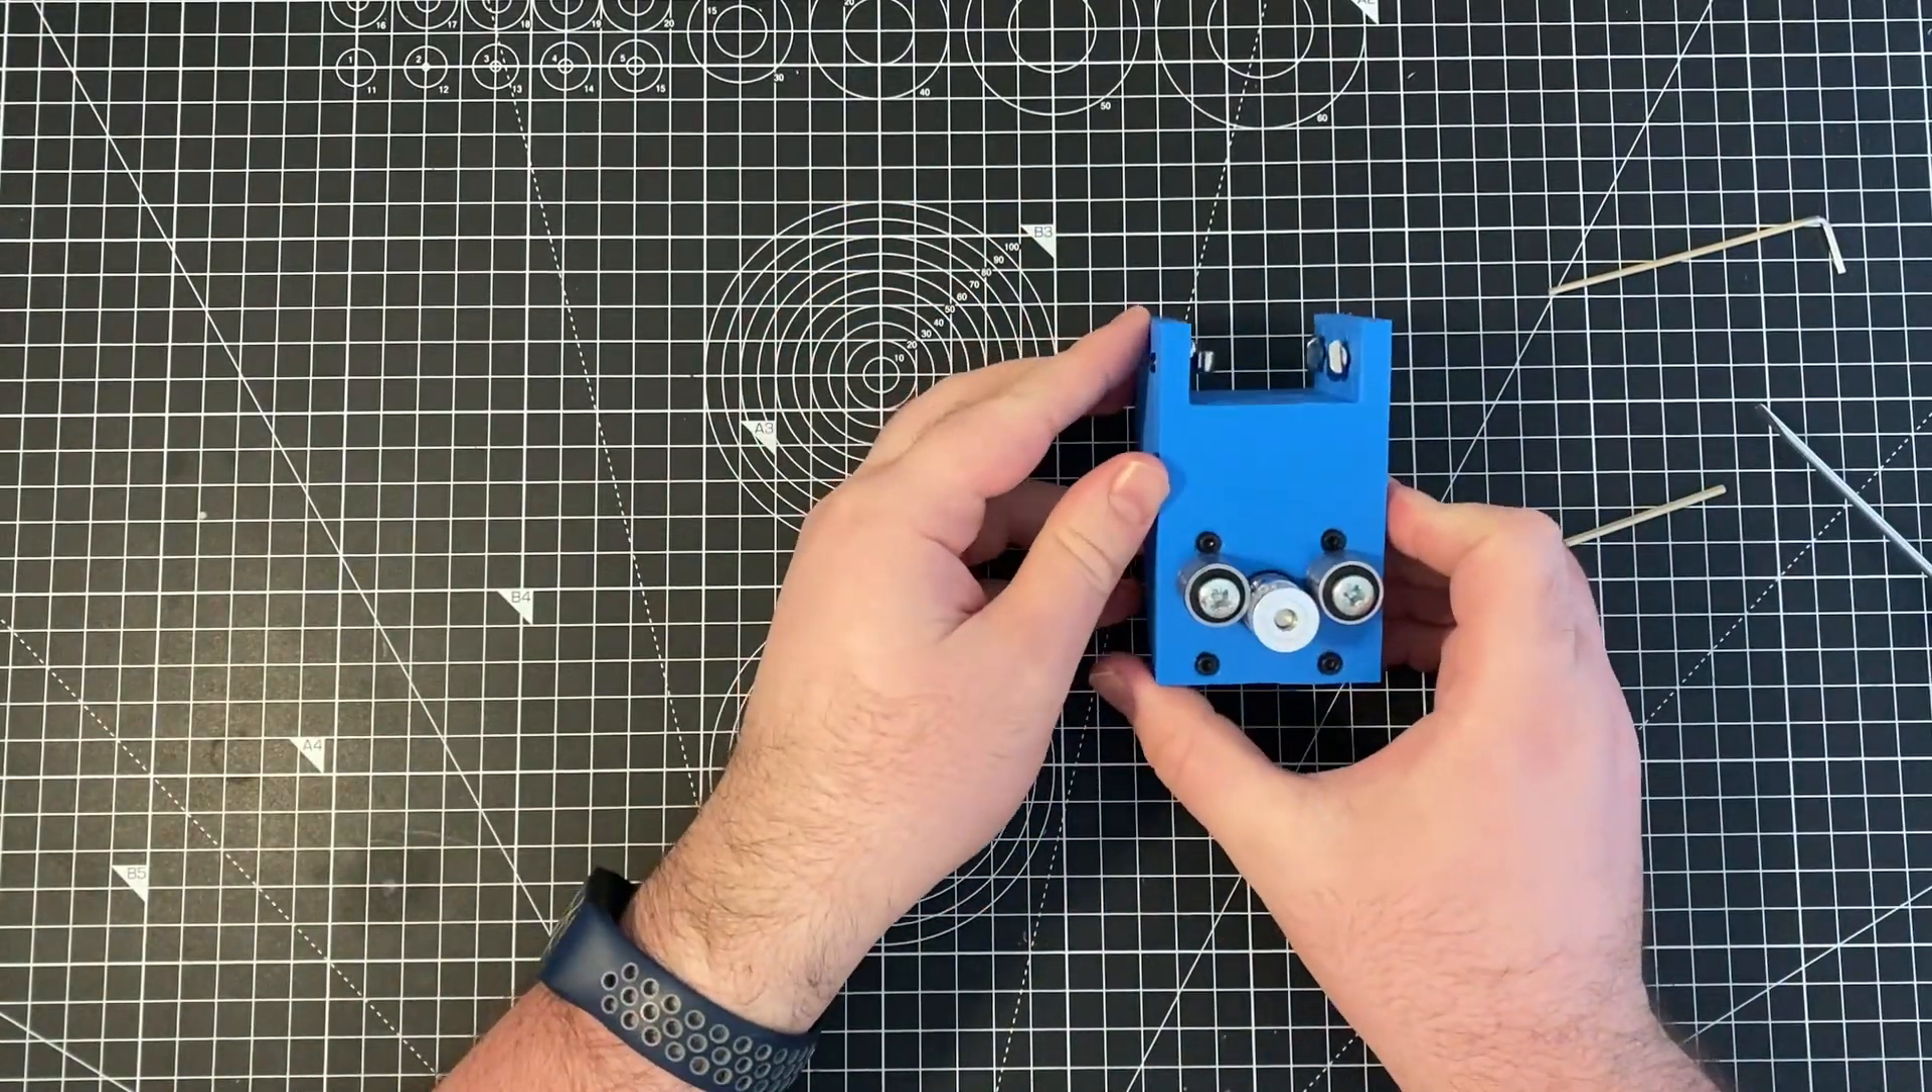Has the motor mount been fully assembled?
Yes.